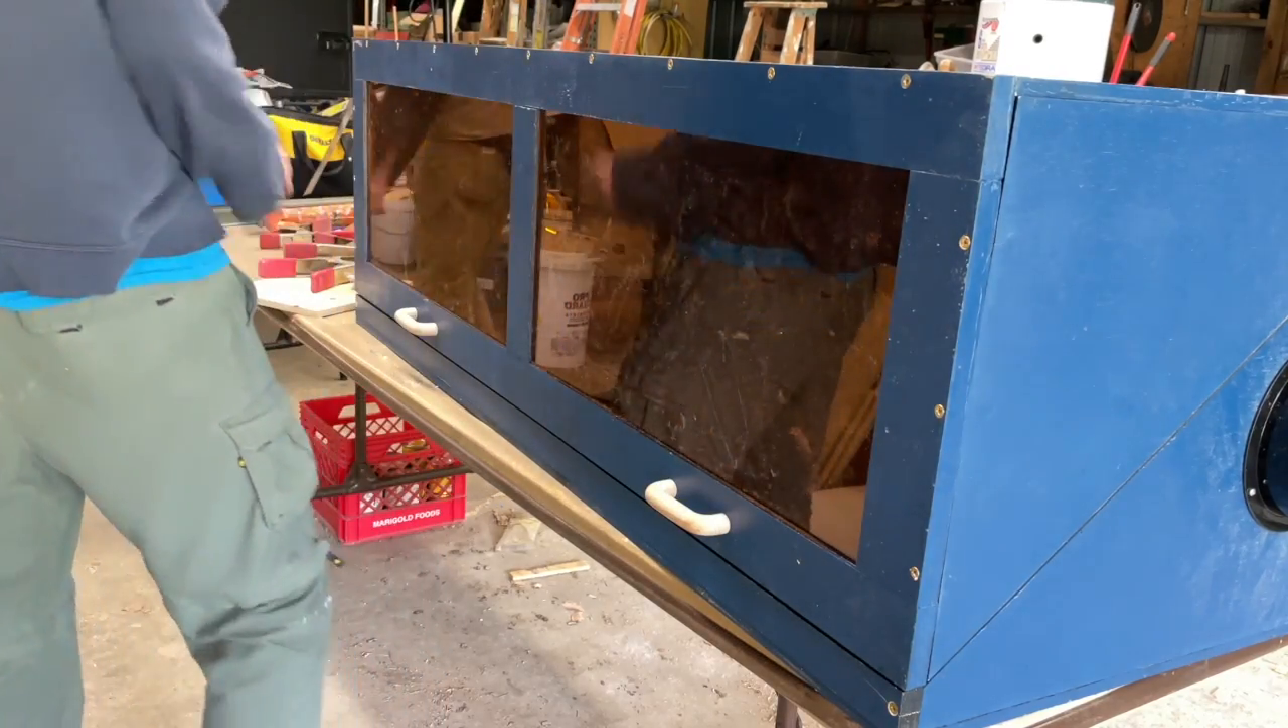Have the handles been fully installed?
Yes.